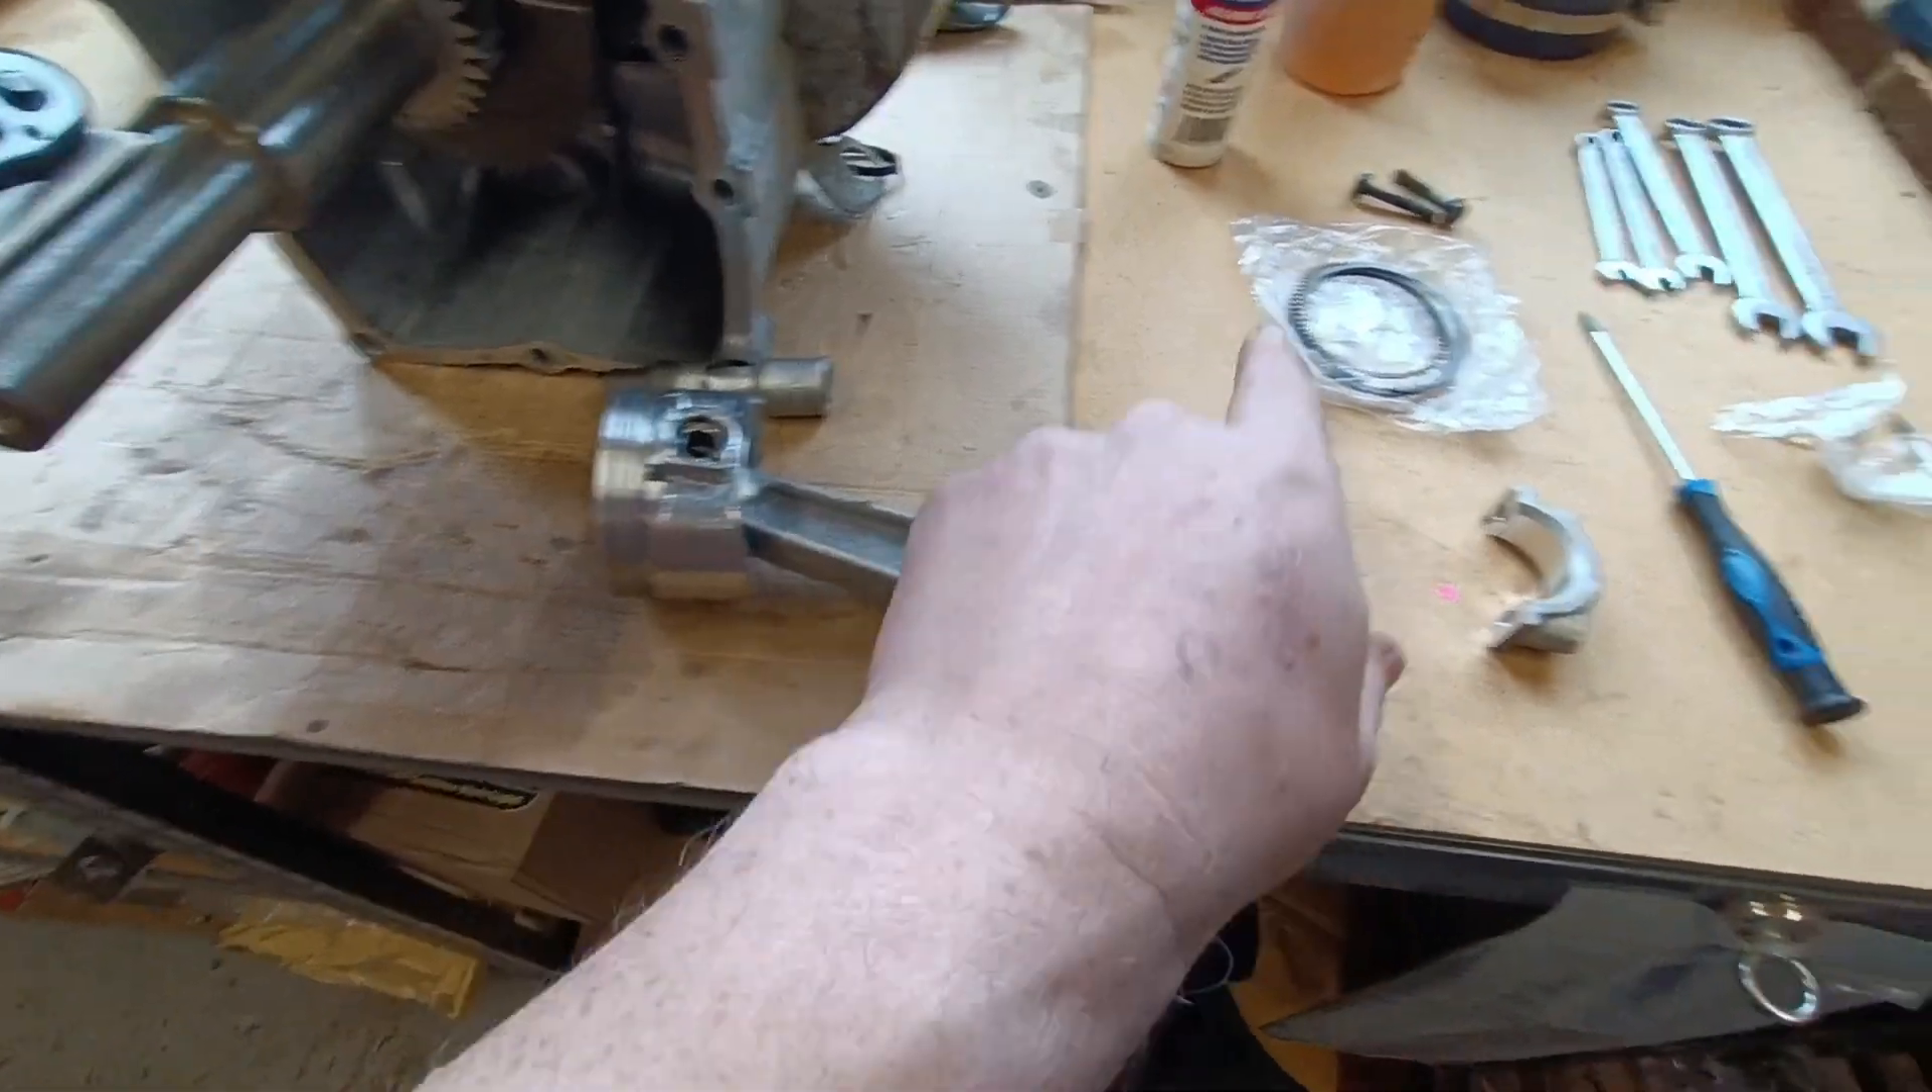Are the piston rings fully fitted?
No.